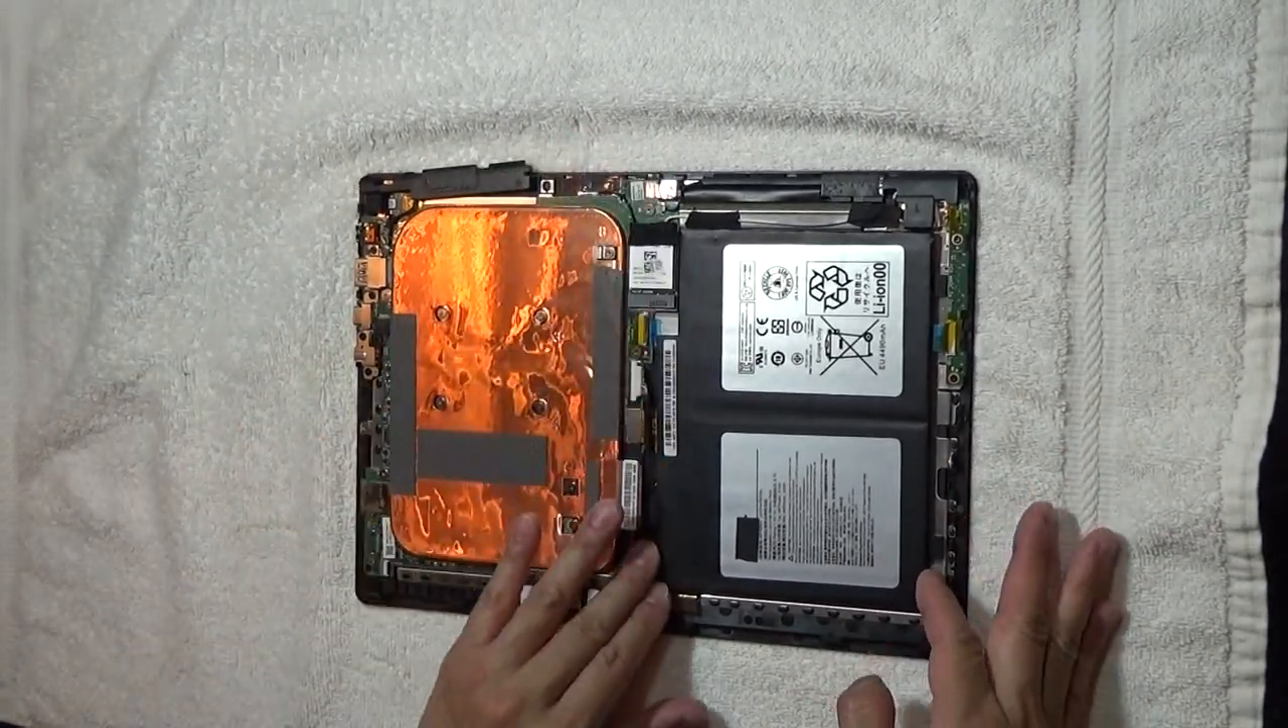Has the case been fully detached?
Yes.